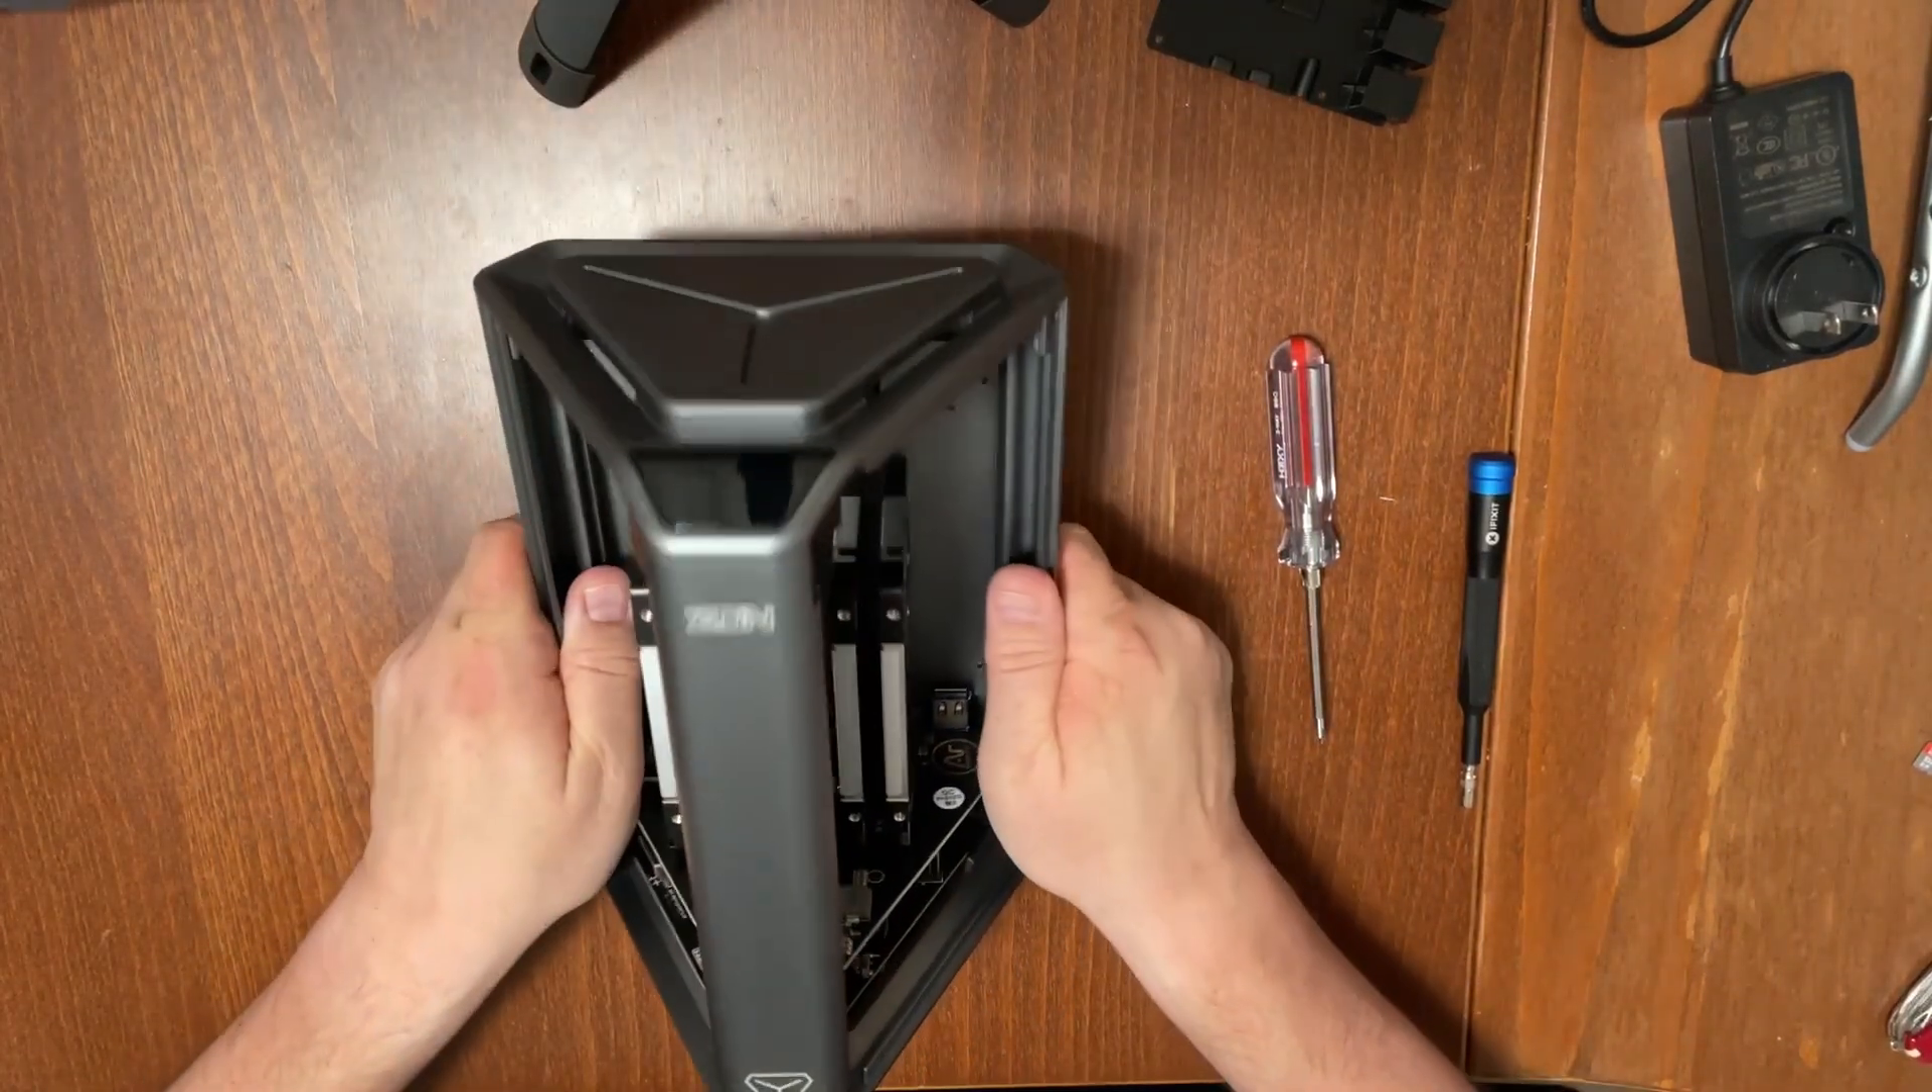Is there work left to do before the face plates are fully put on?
Yes.